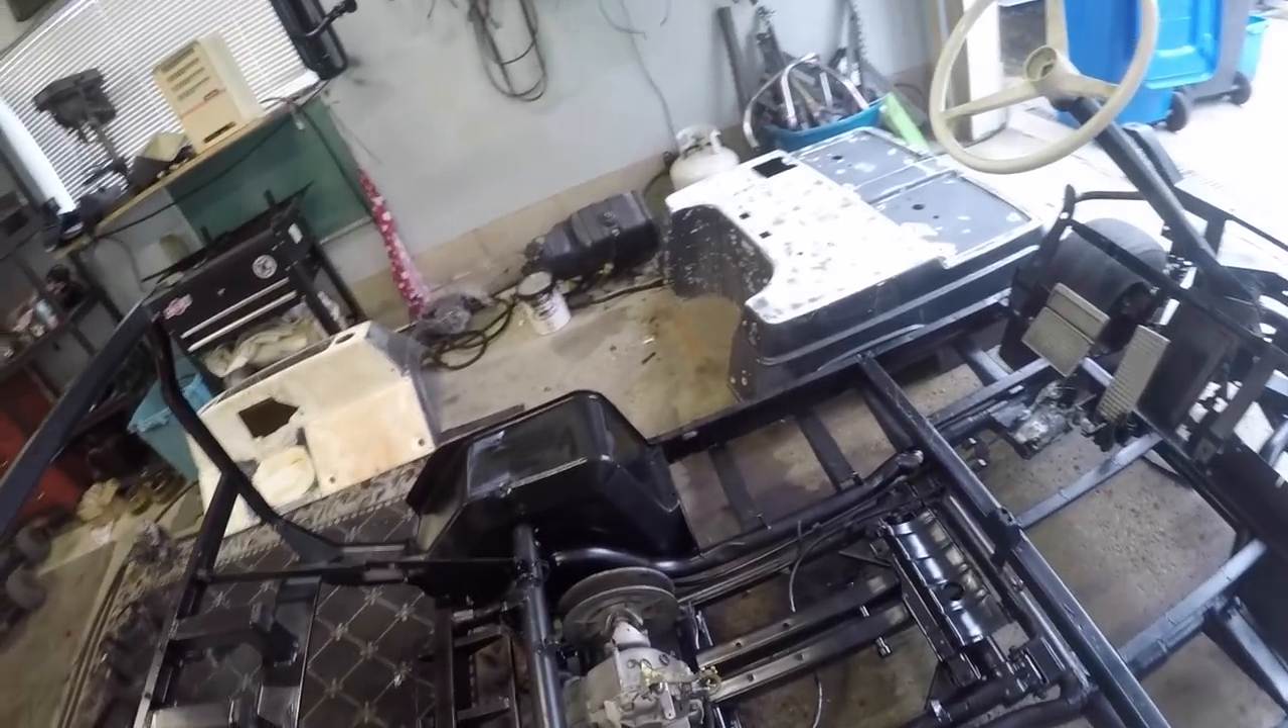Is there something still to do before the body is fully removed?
No.